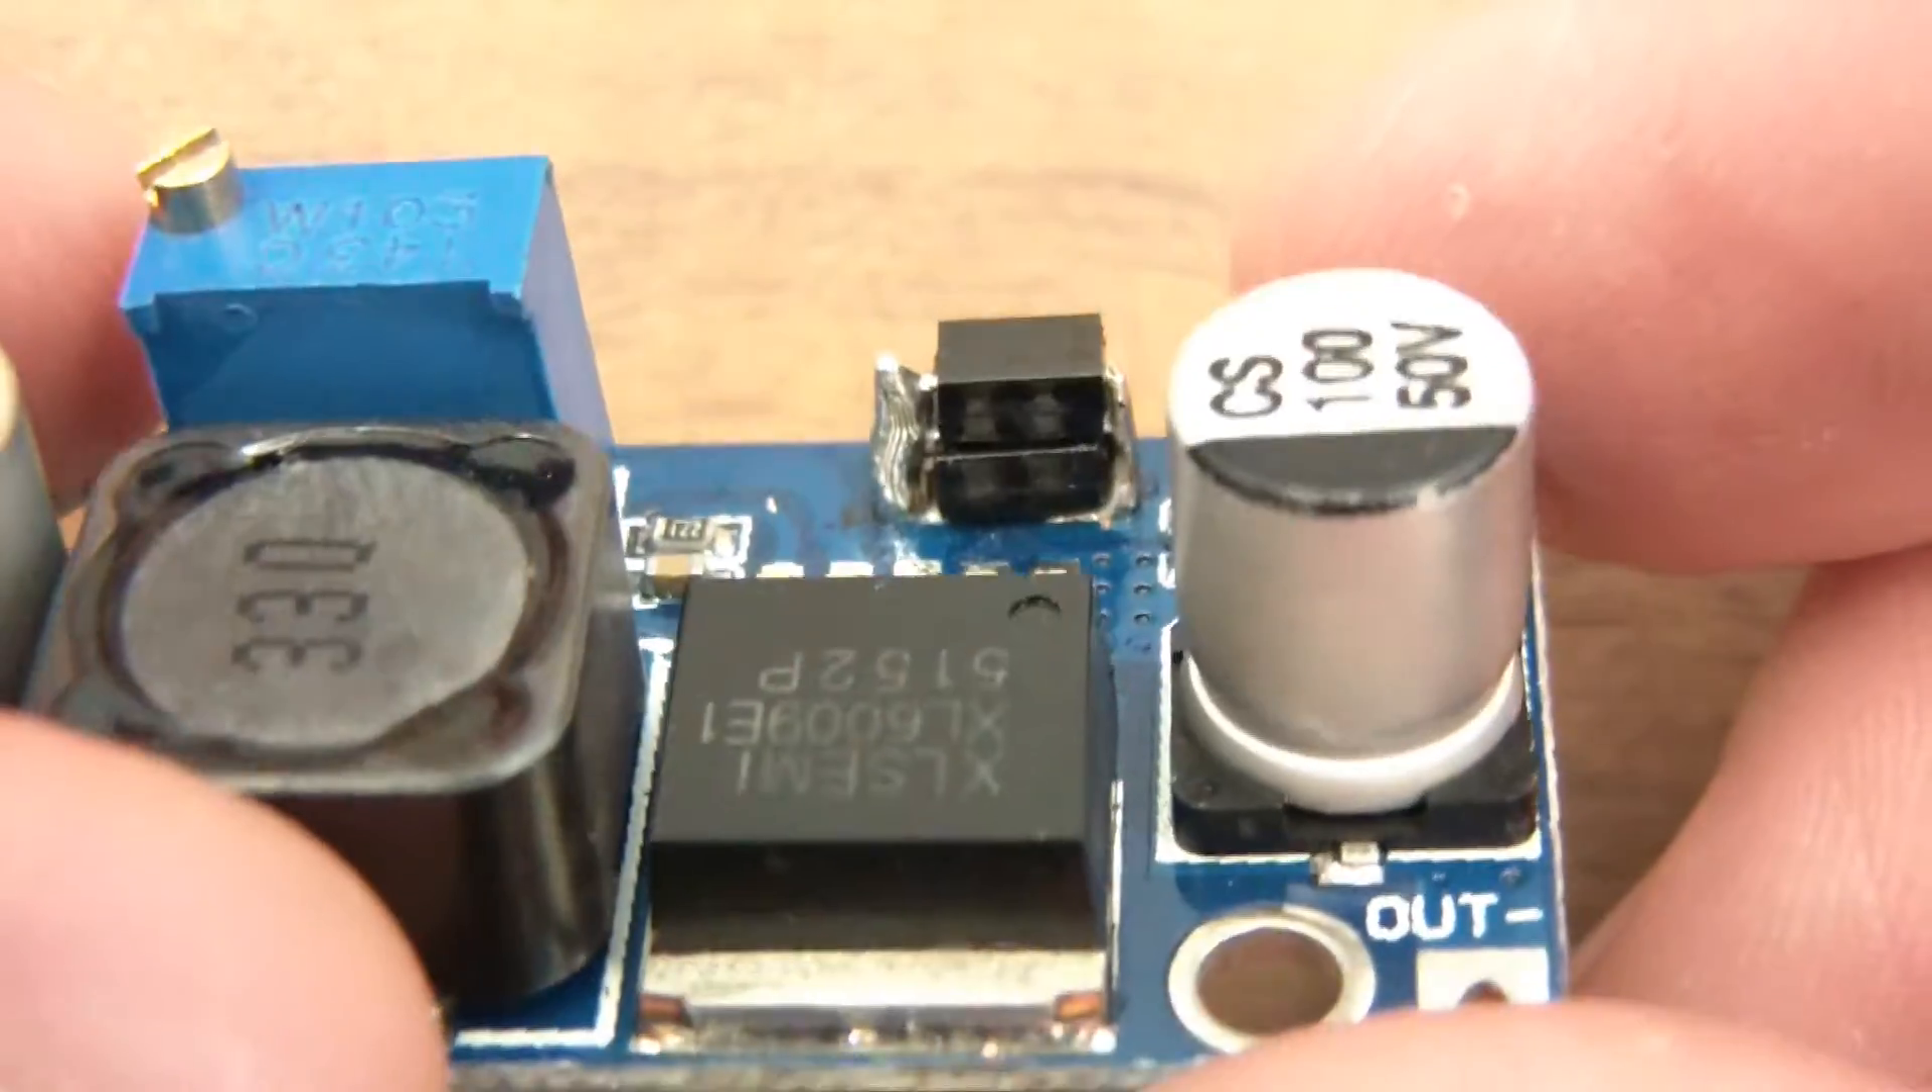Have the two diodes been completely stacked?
Yes.